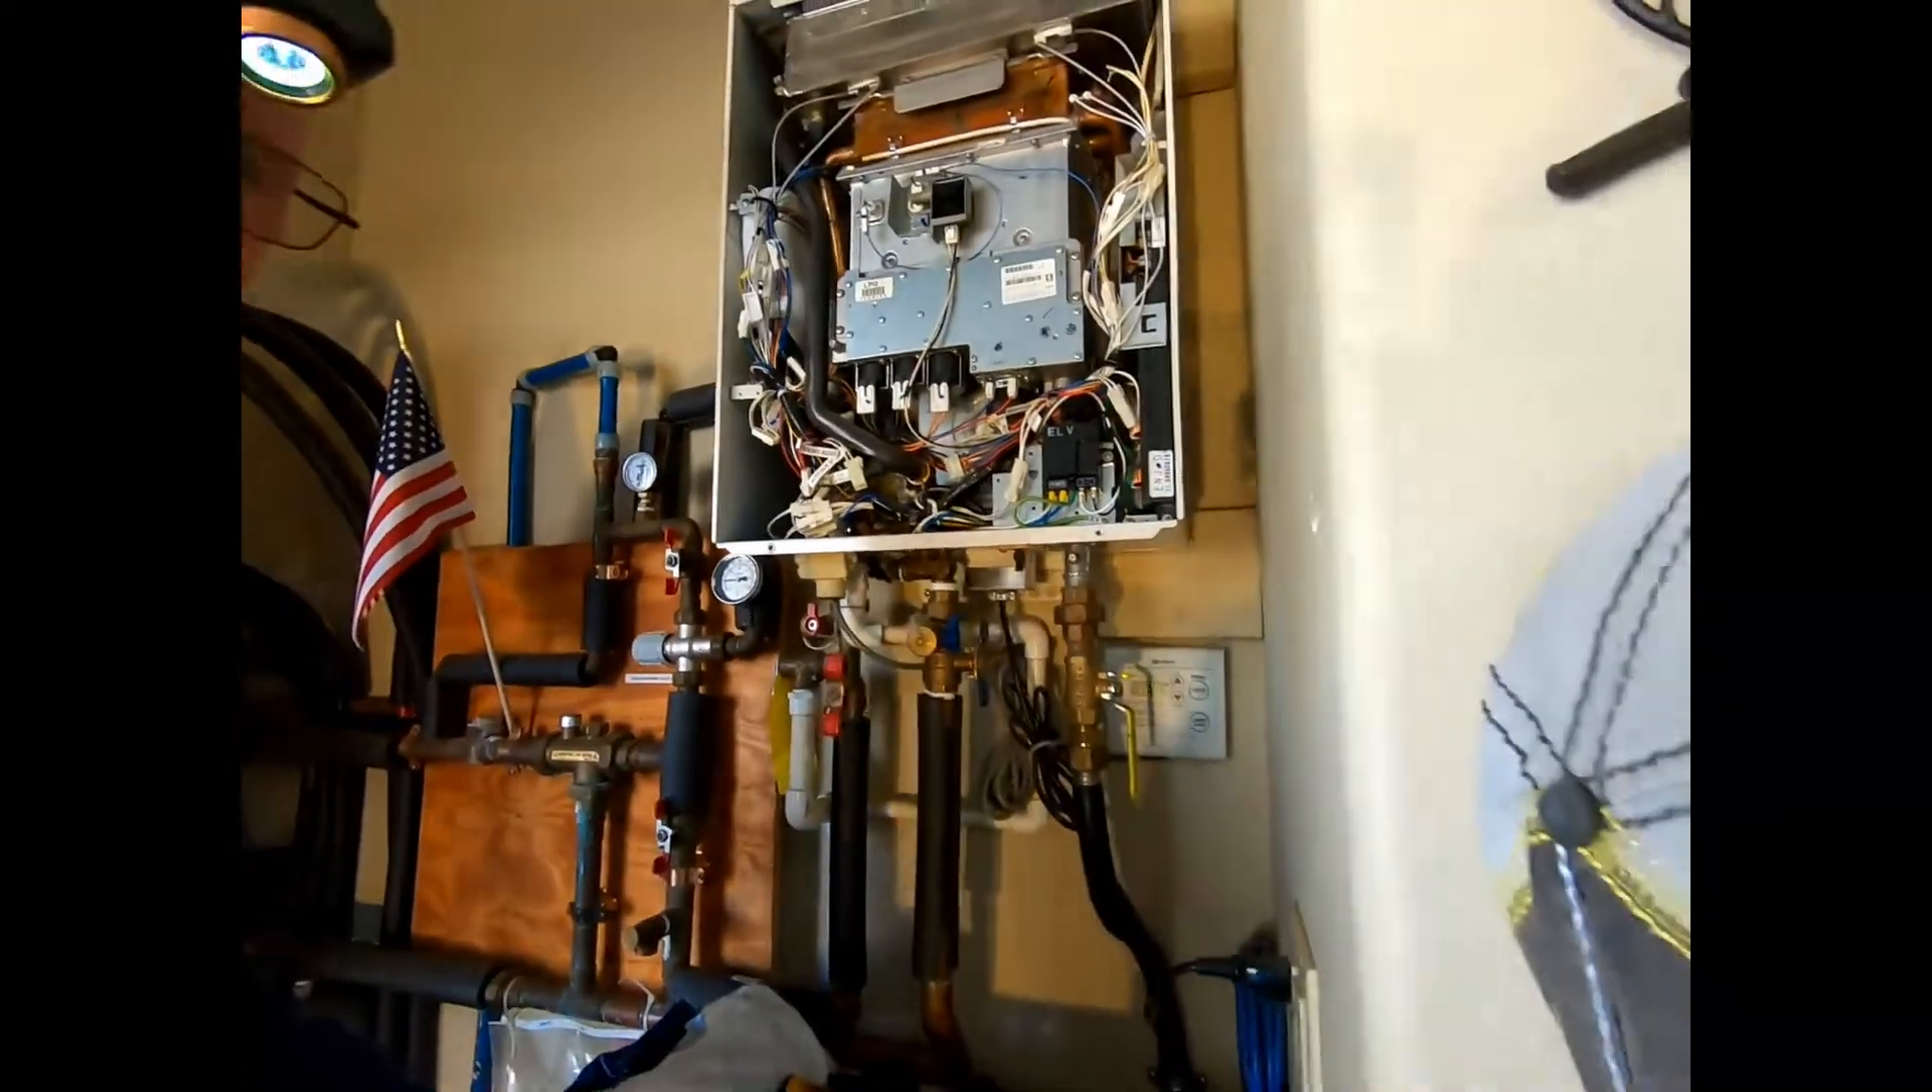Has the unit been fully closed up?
No.